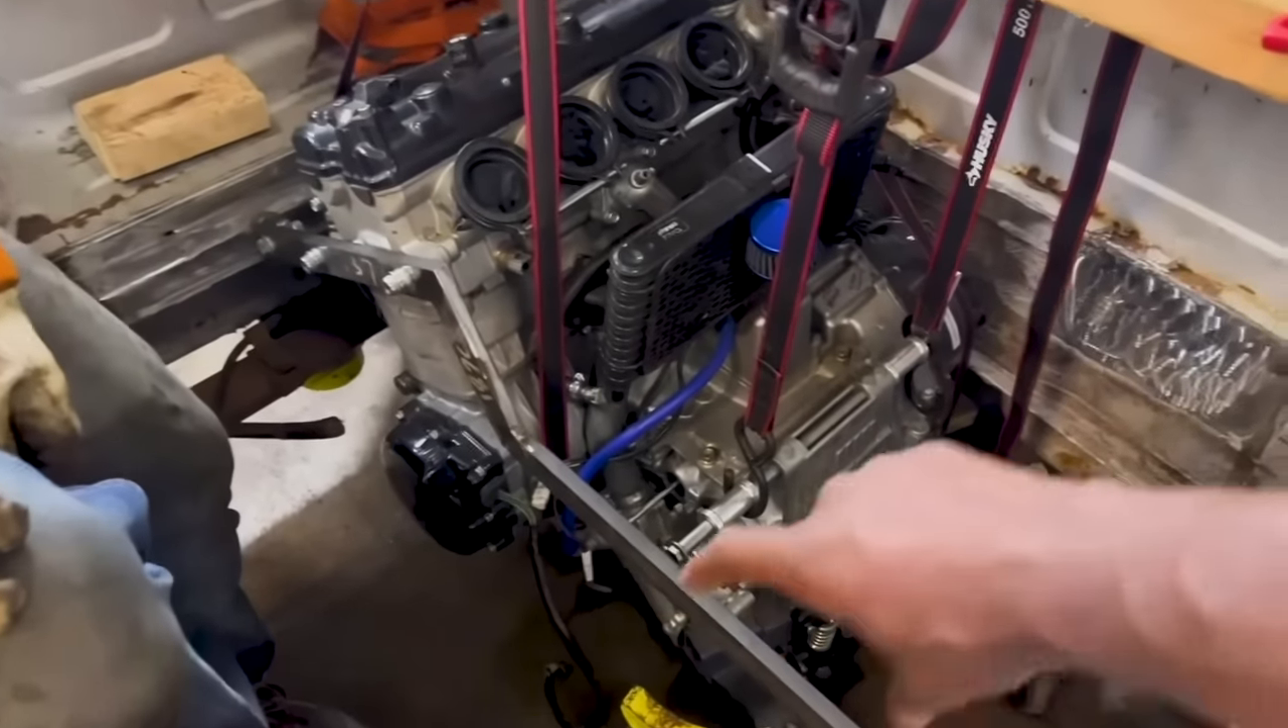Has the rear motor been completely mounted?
No.